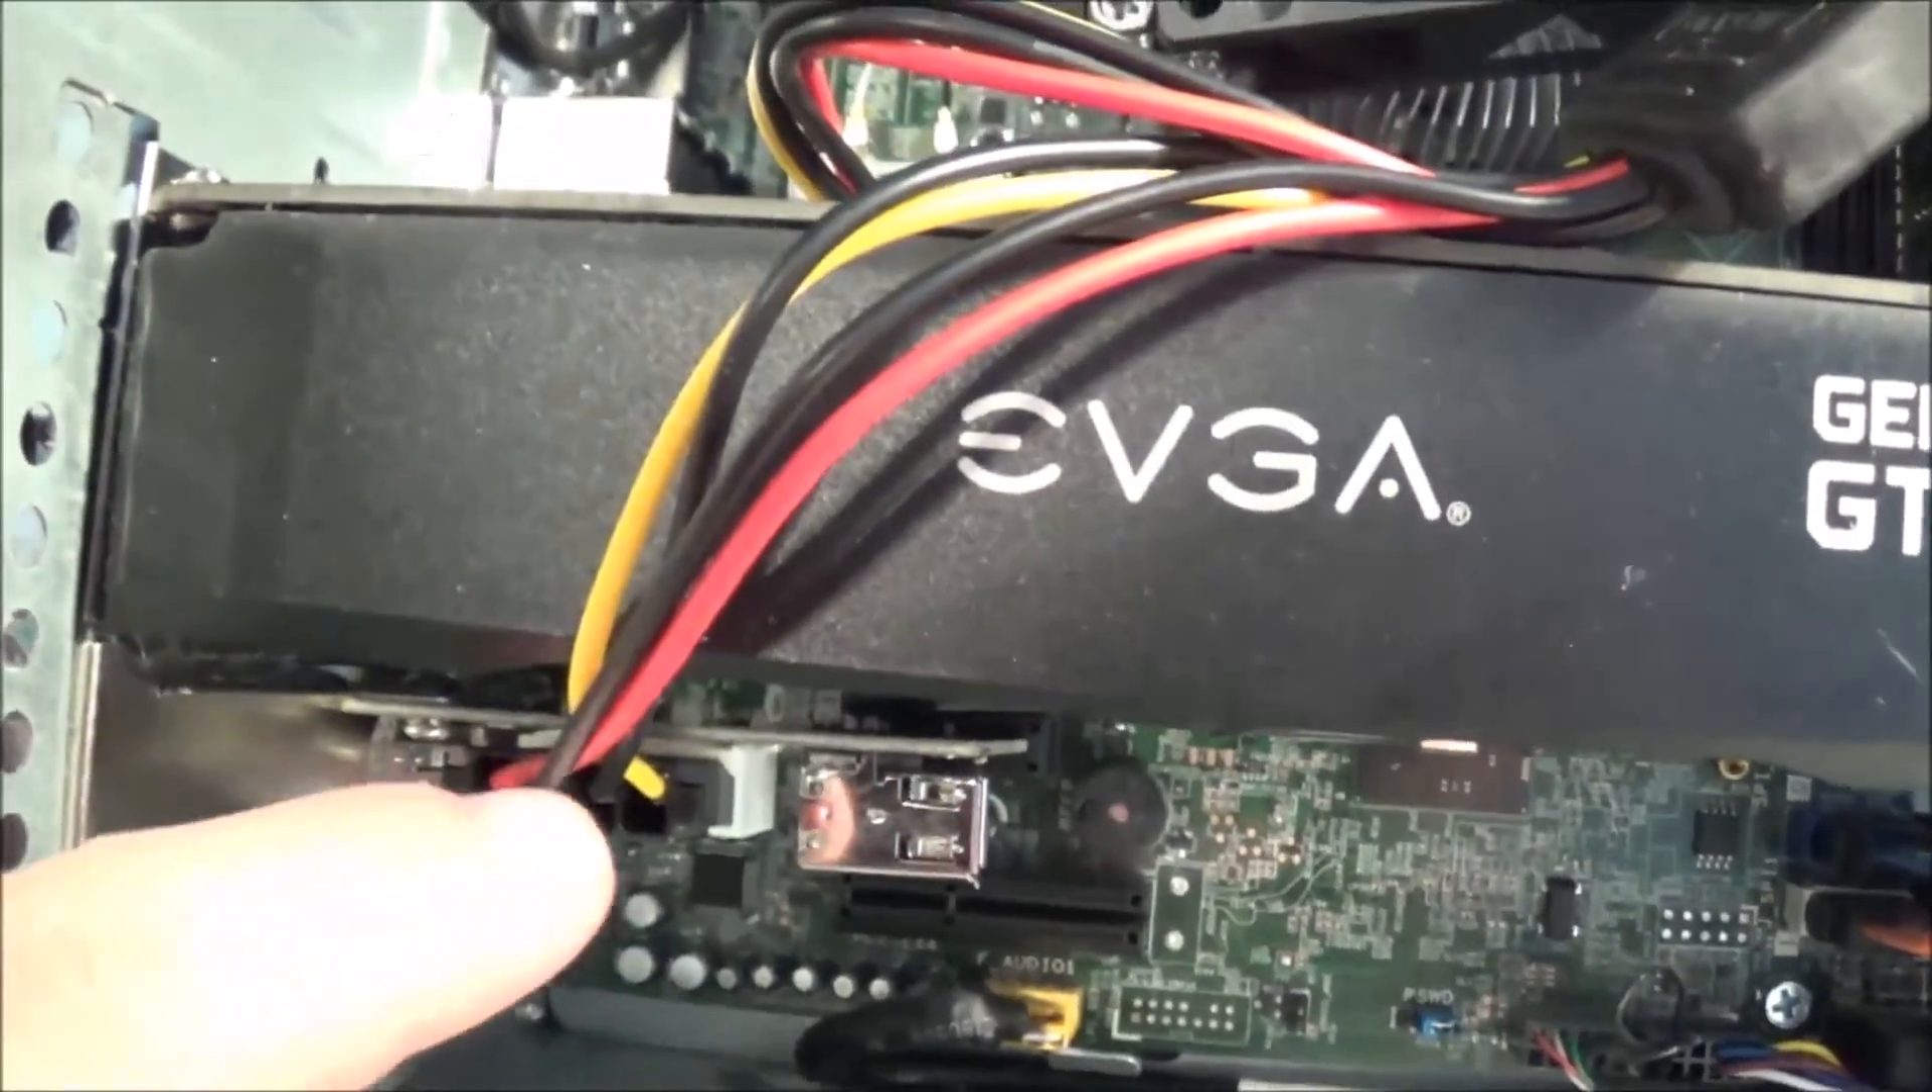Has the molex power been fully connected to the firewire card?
Yes.